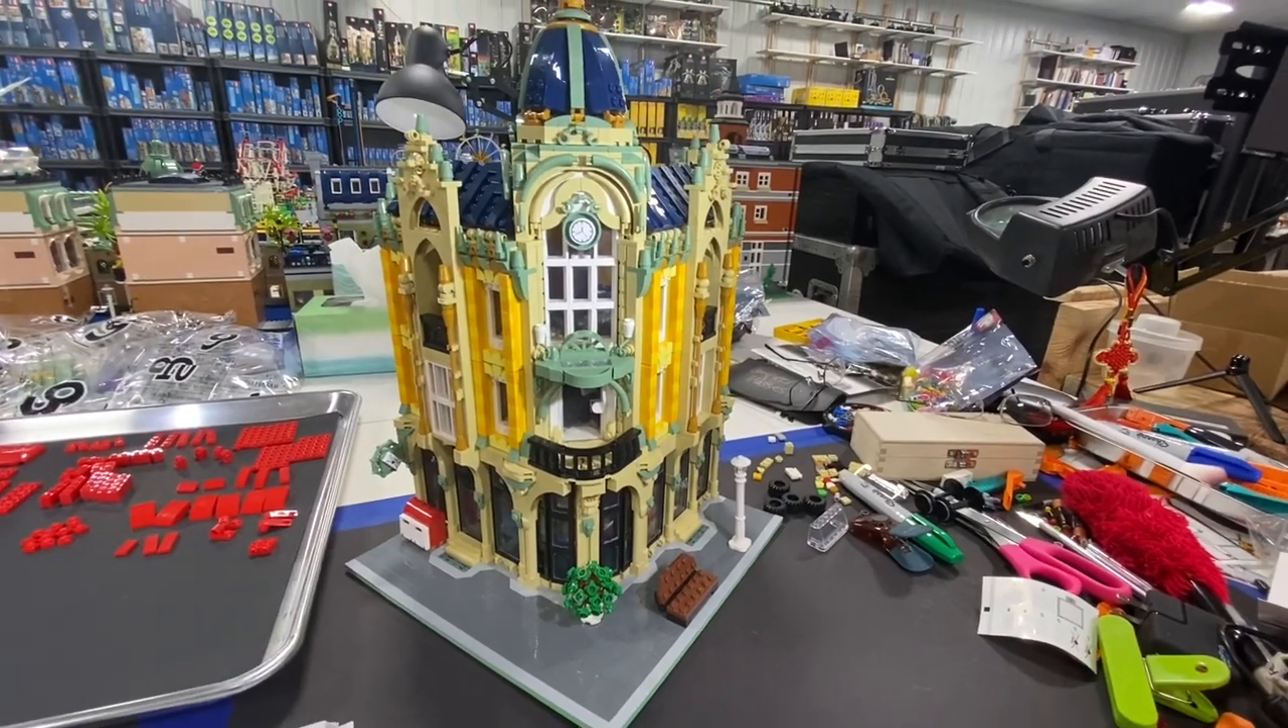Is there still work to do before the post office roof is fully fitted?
No.